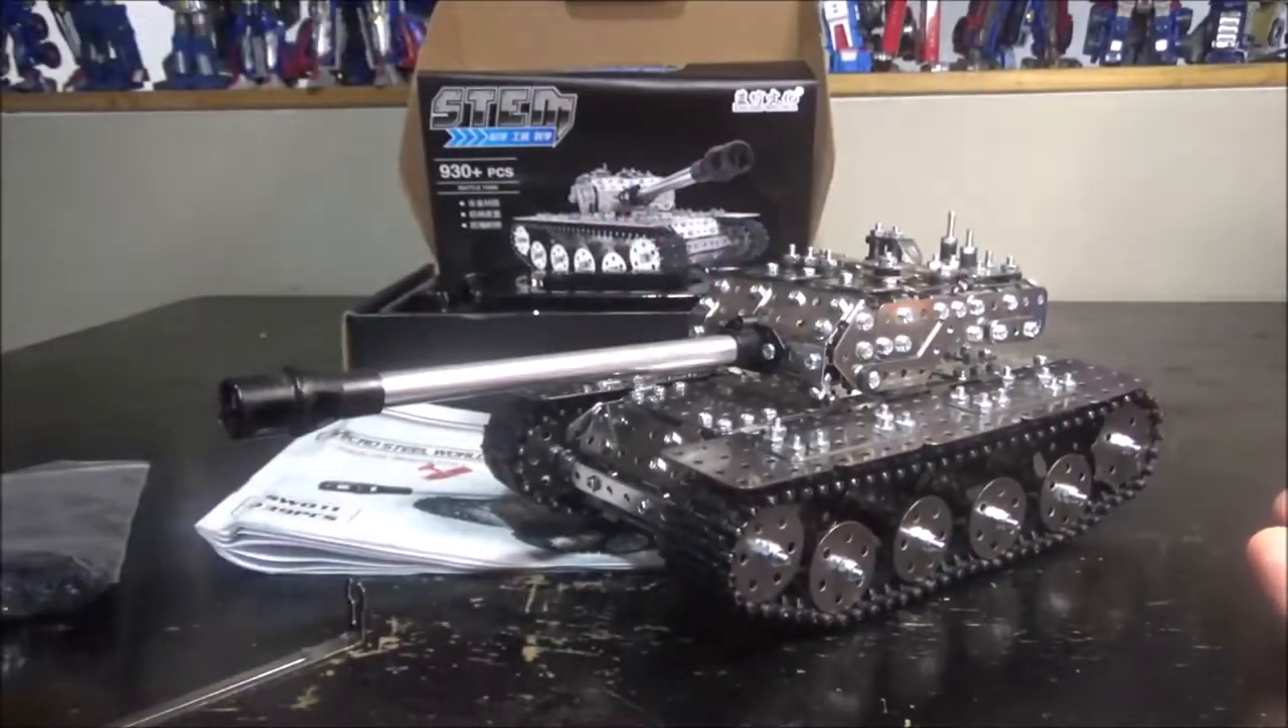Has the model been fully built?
Yes.